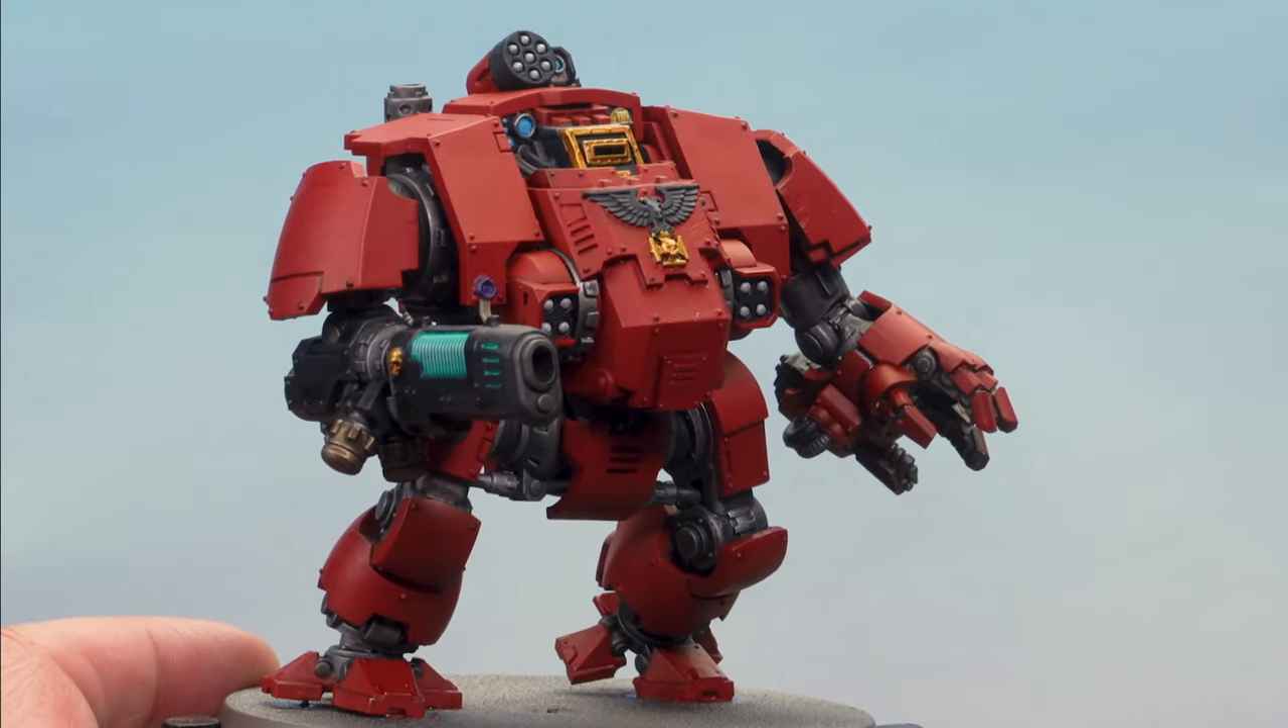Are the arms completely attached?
Yes.